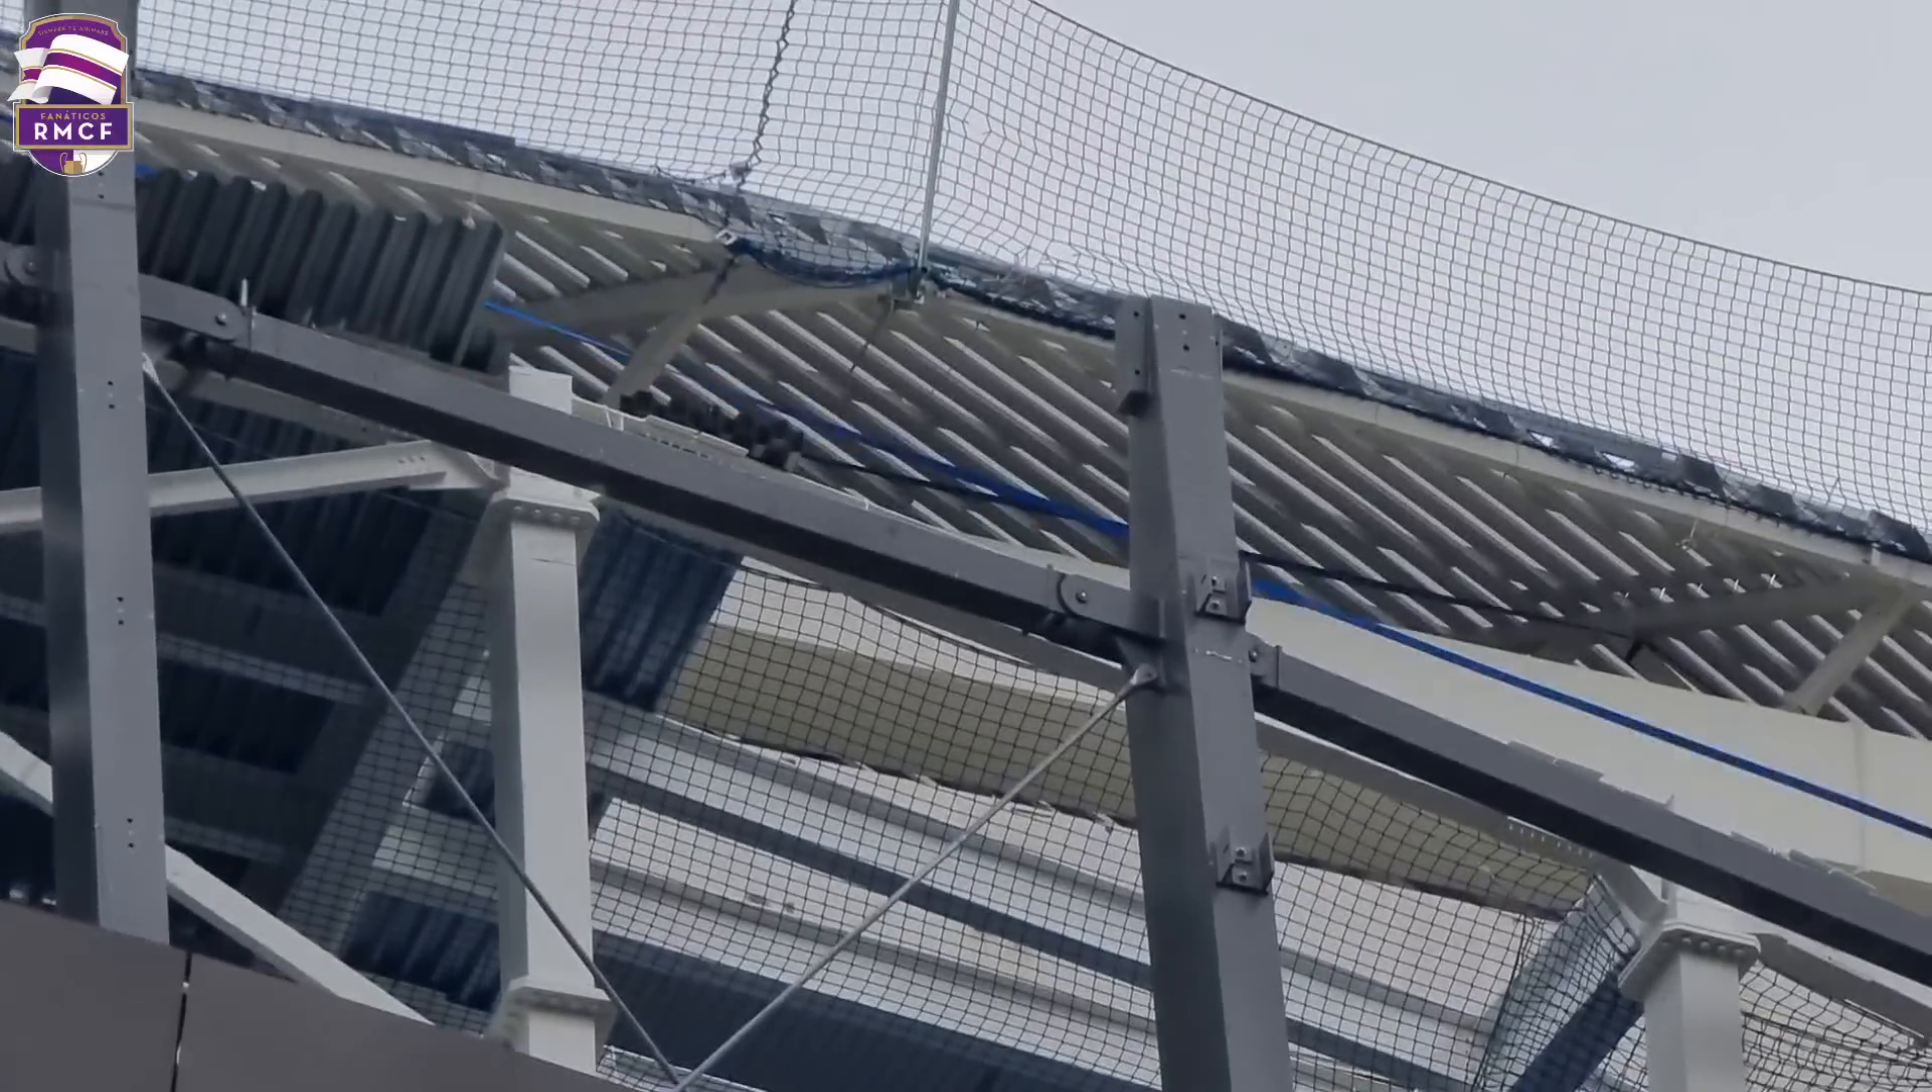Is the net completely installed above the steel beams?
Yes.